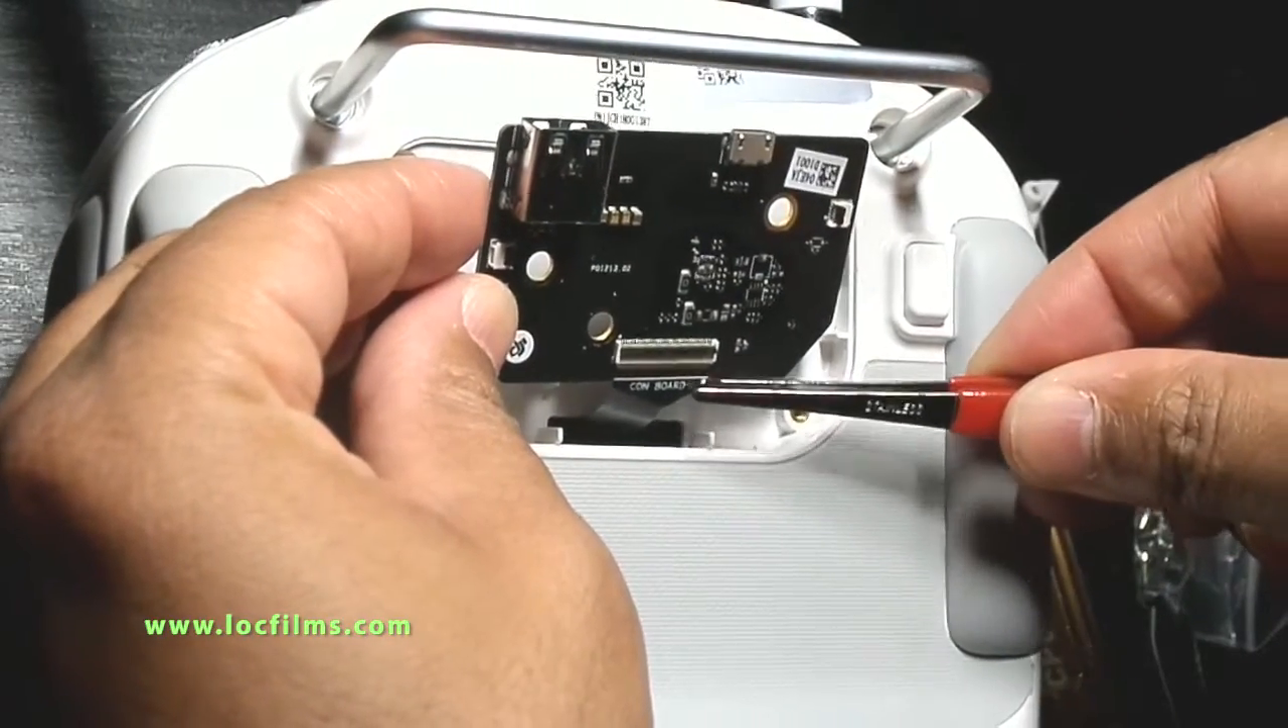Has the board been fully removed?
No.